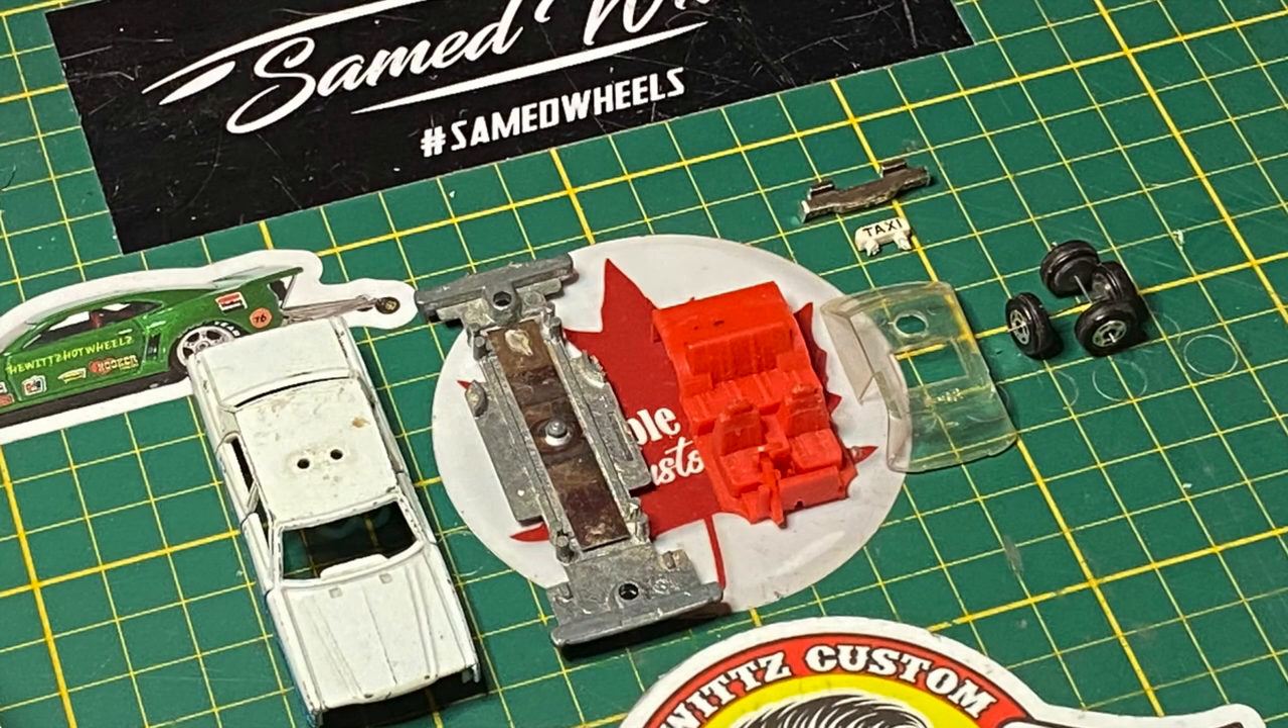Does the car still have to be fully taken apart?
No.